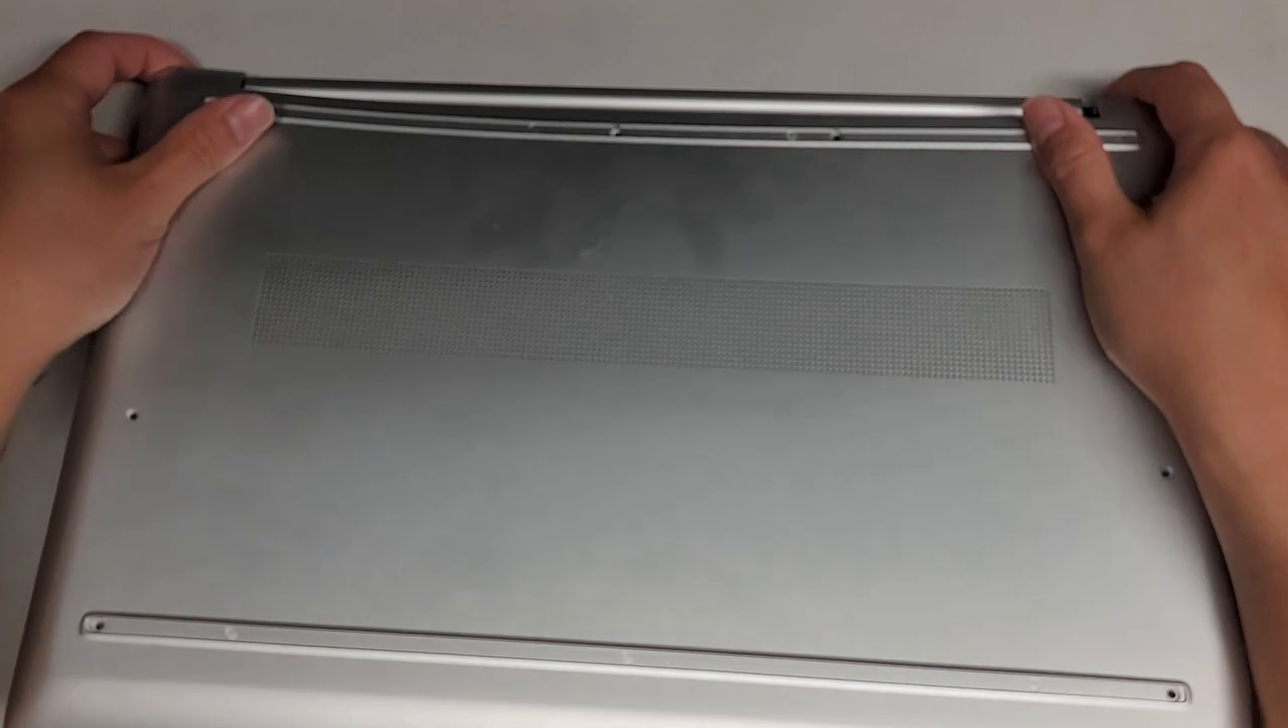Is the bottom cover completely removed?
No.